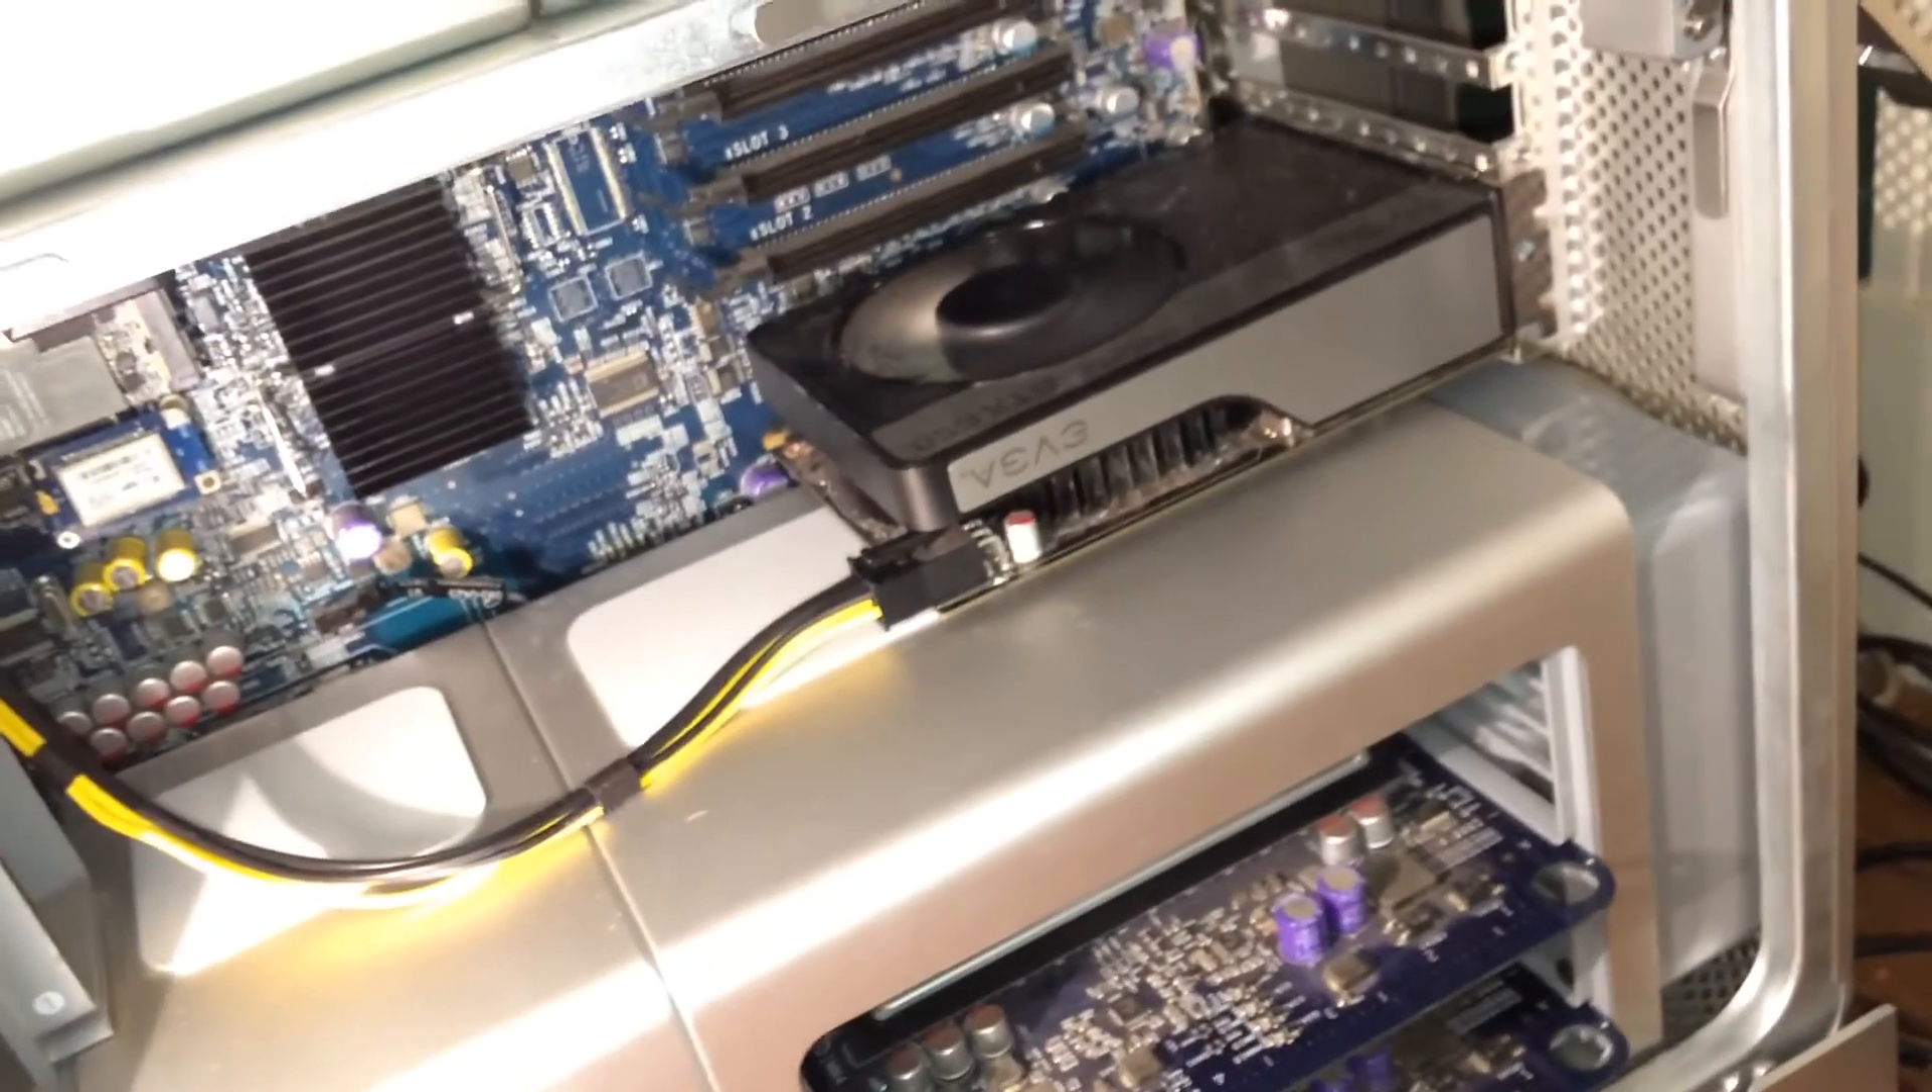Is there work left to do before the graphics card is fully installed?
No.